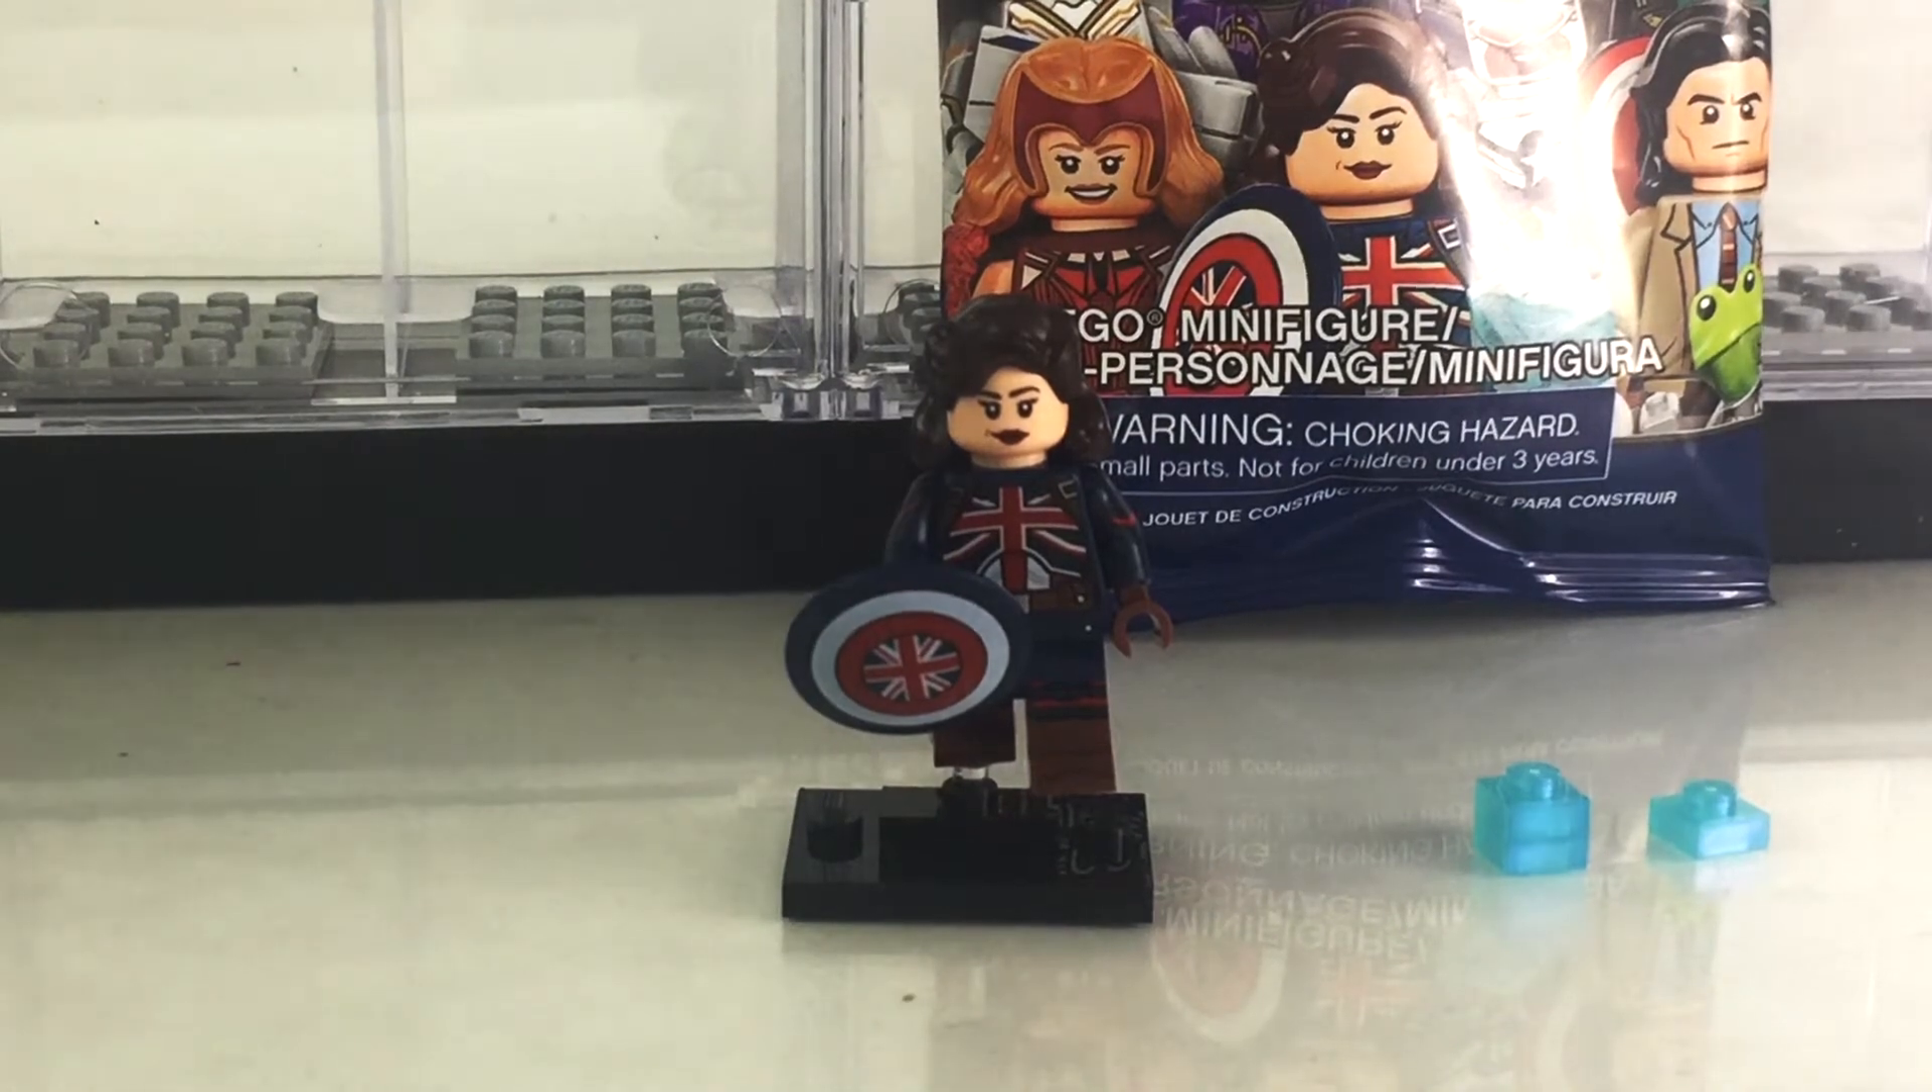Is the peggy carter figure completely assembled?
Yes.